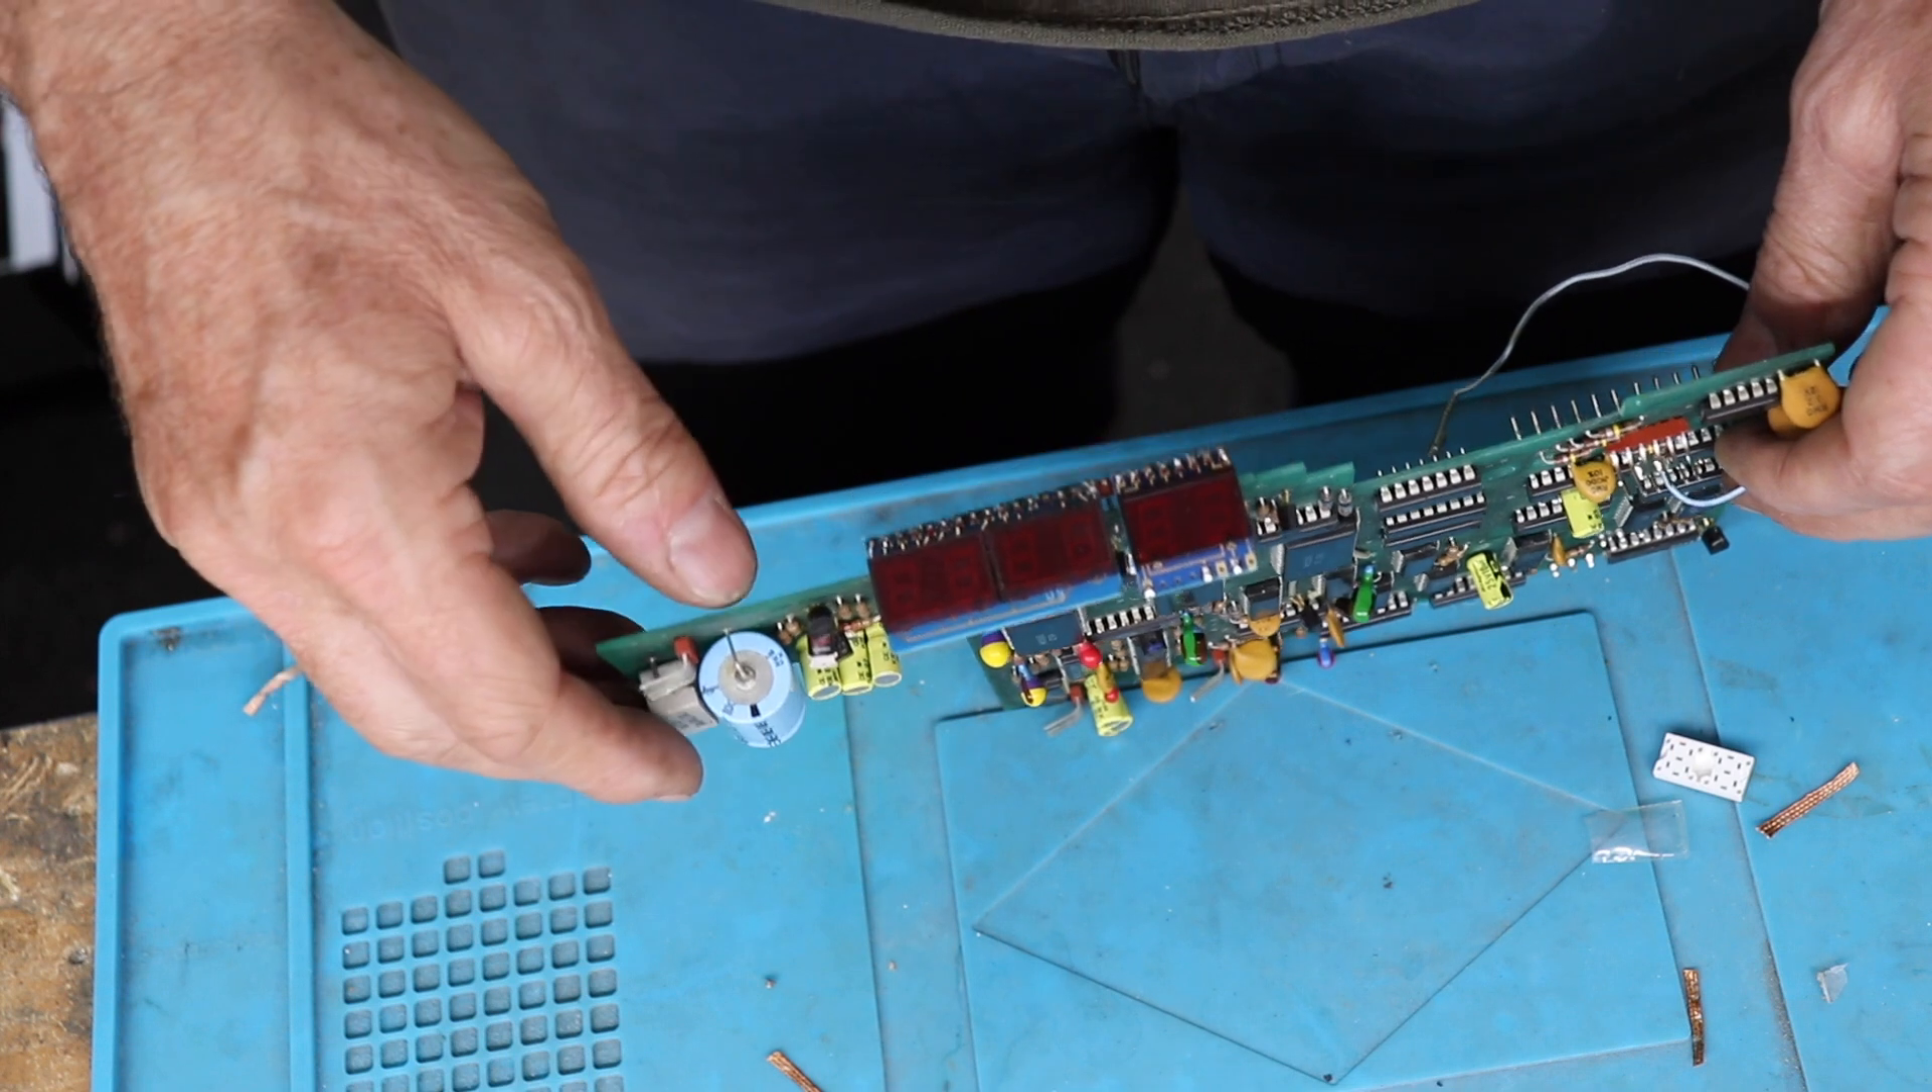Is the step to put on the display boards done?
Yes.